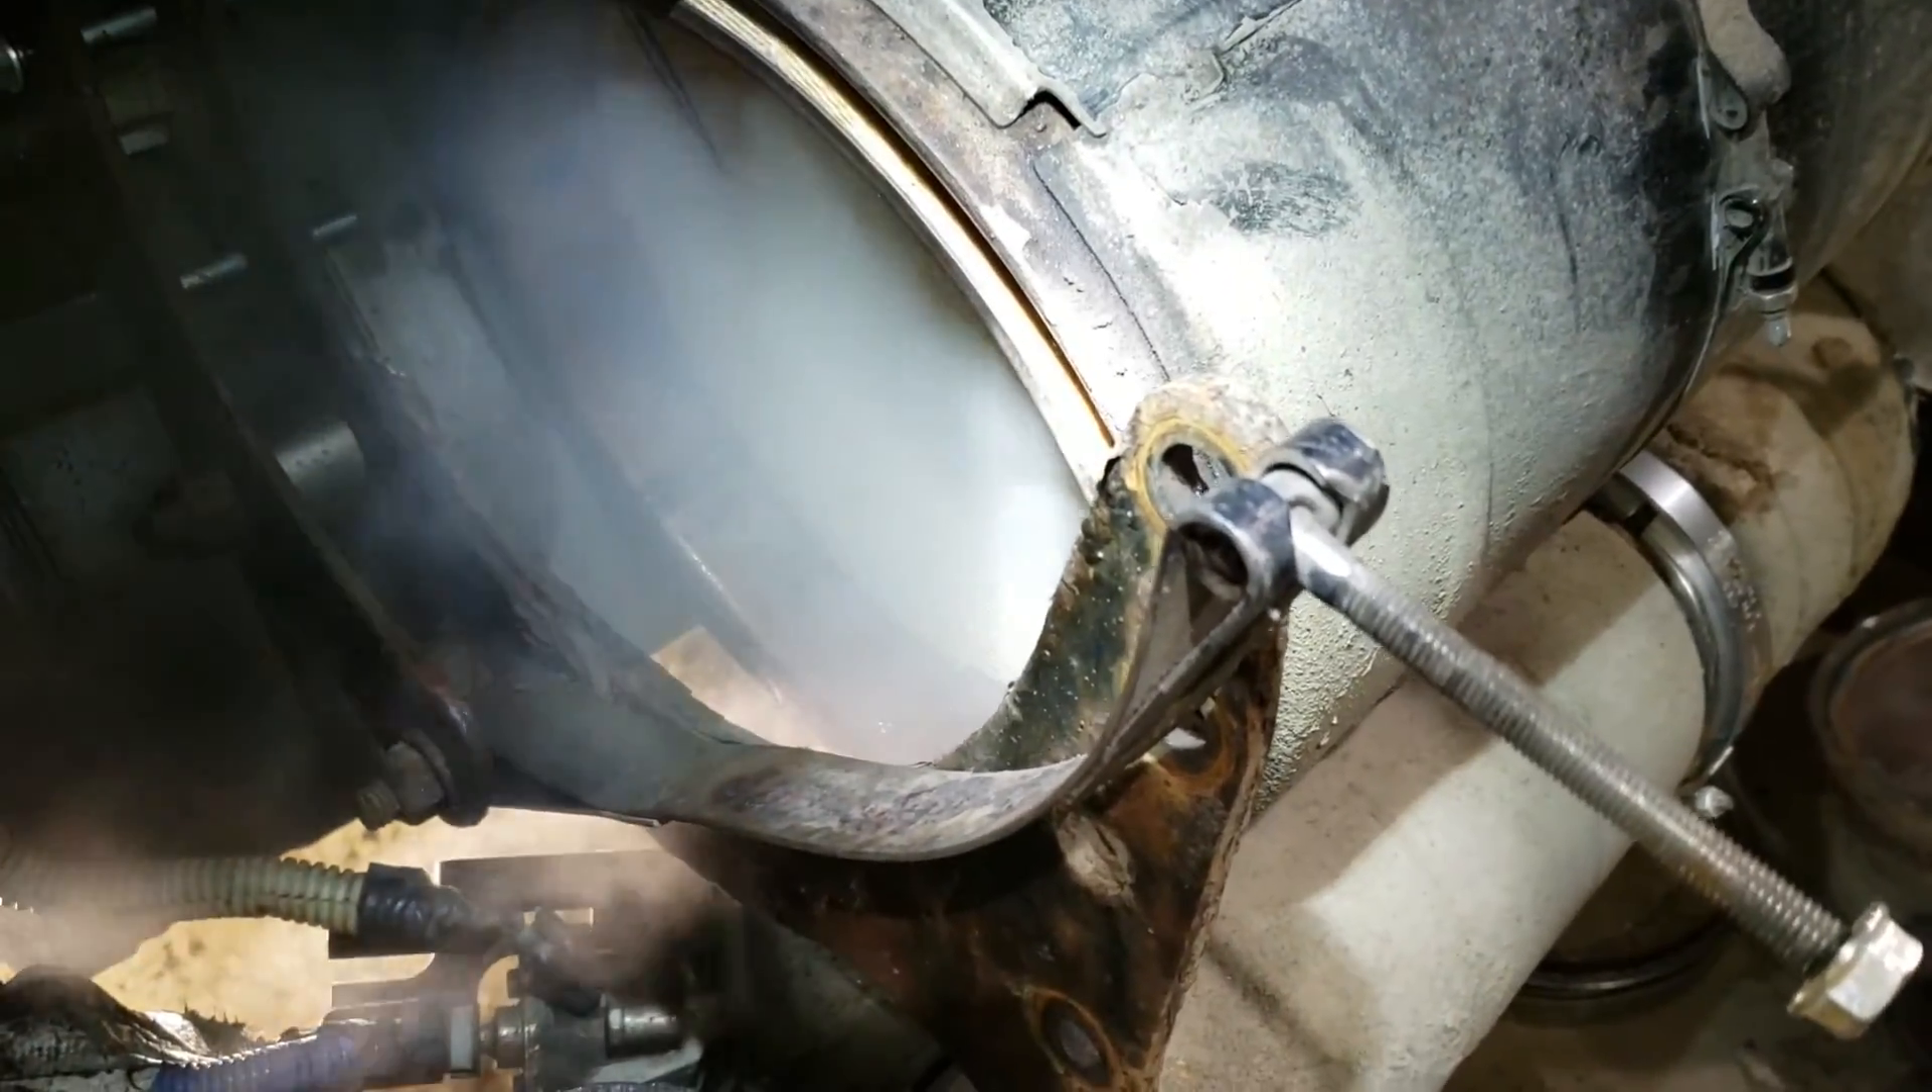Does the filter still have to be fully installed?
Yes.